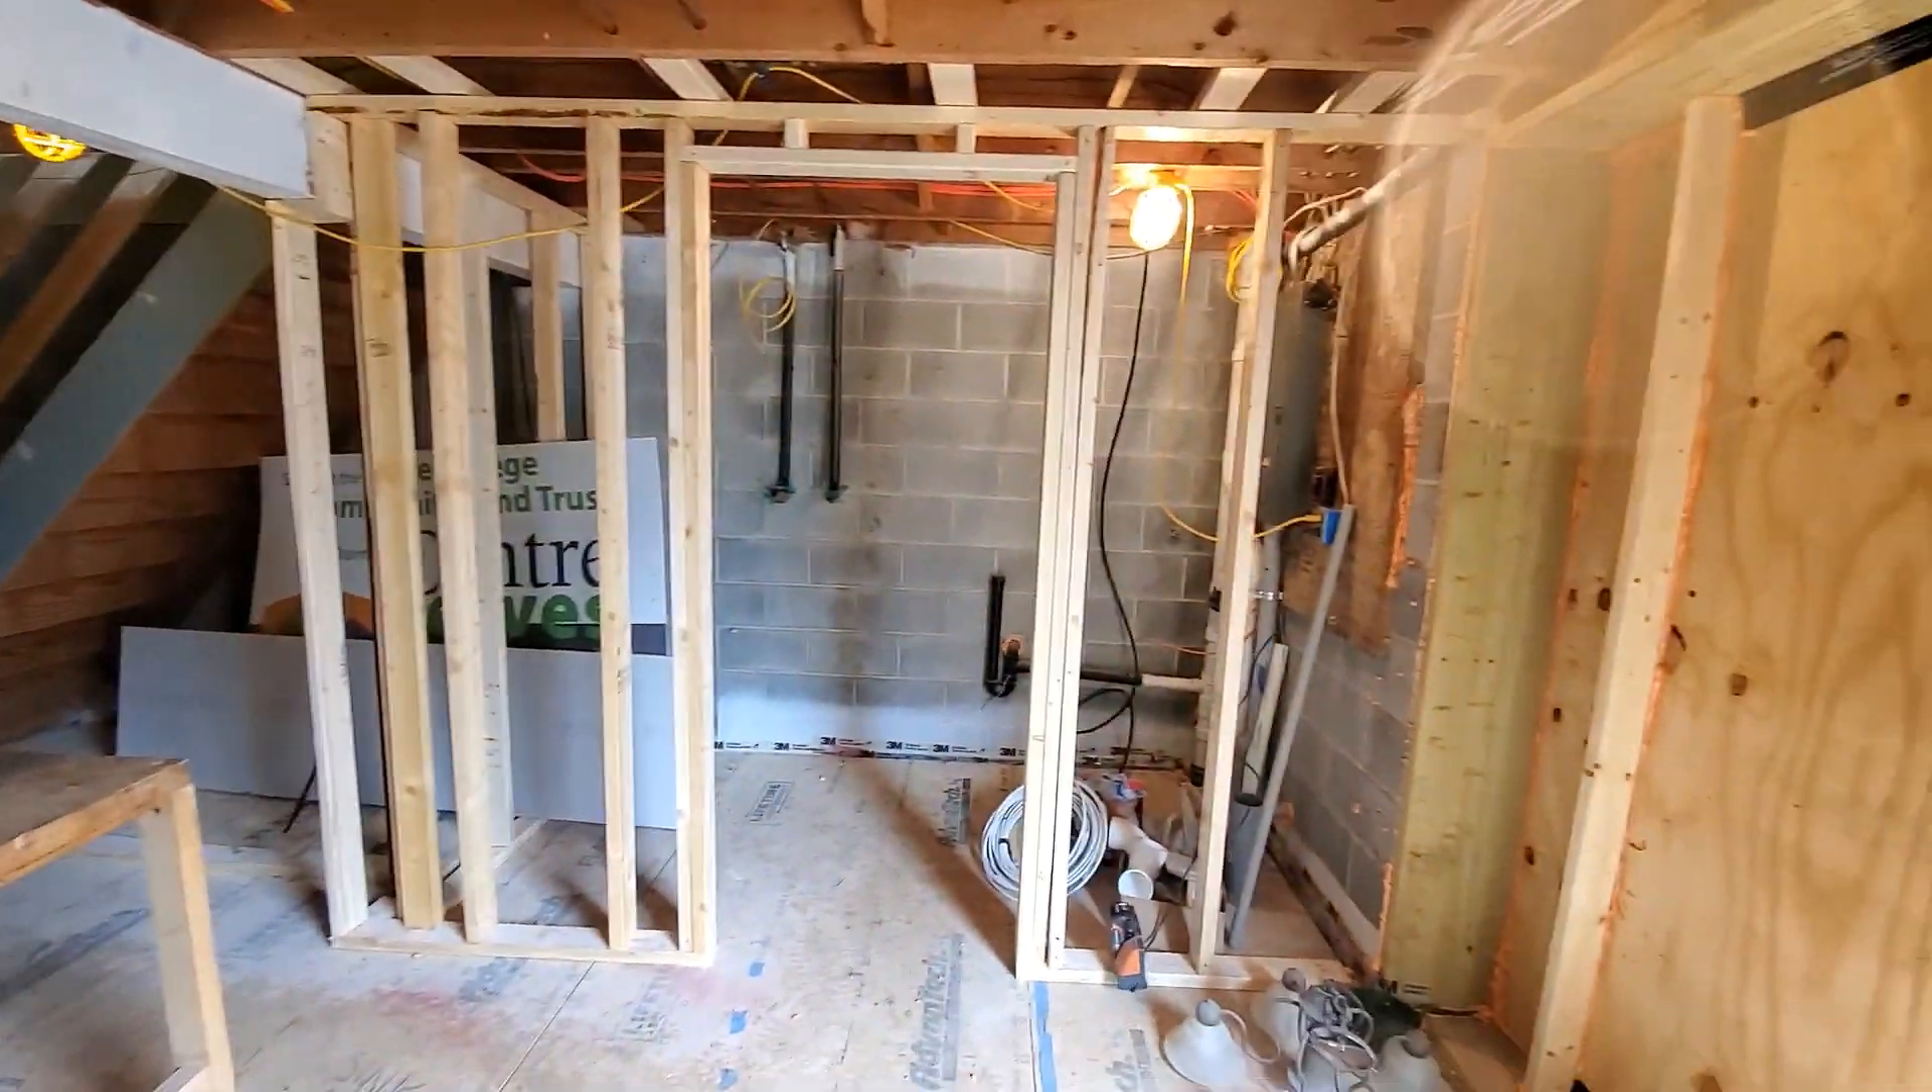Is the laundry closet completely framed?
Yes.